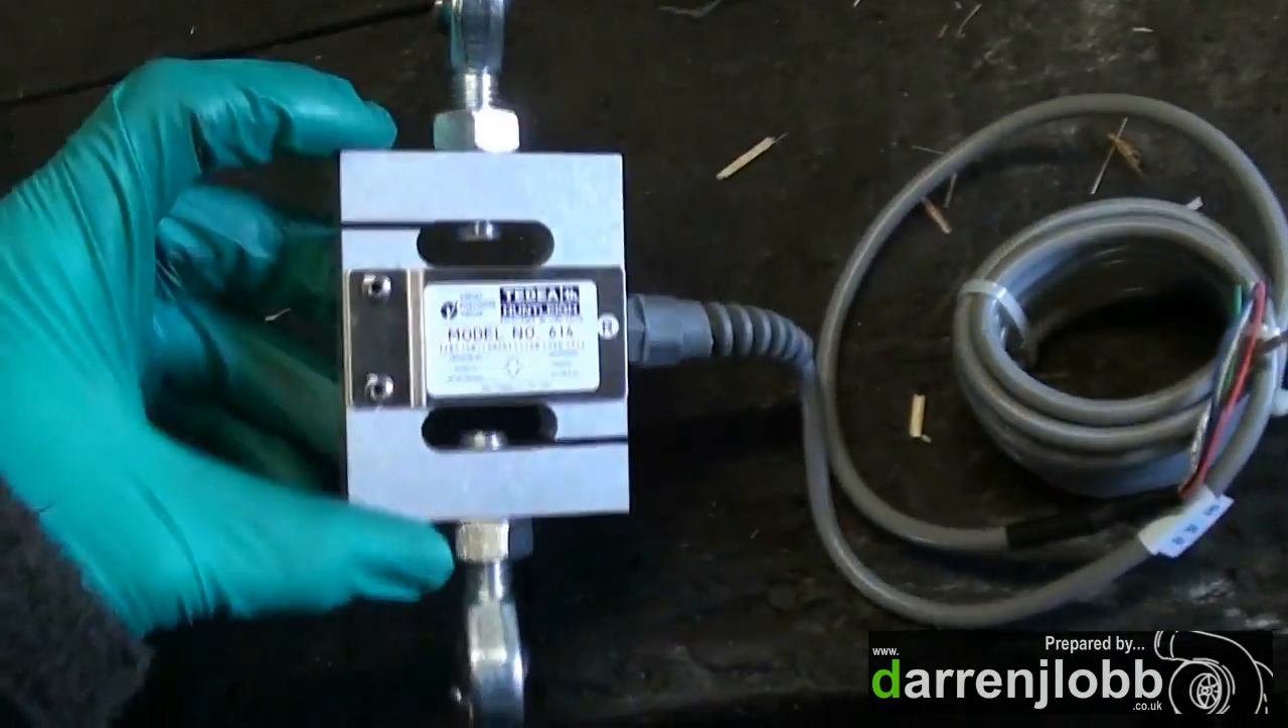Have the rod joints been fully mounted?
Yes.